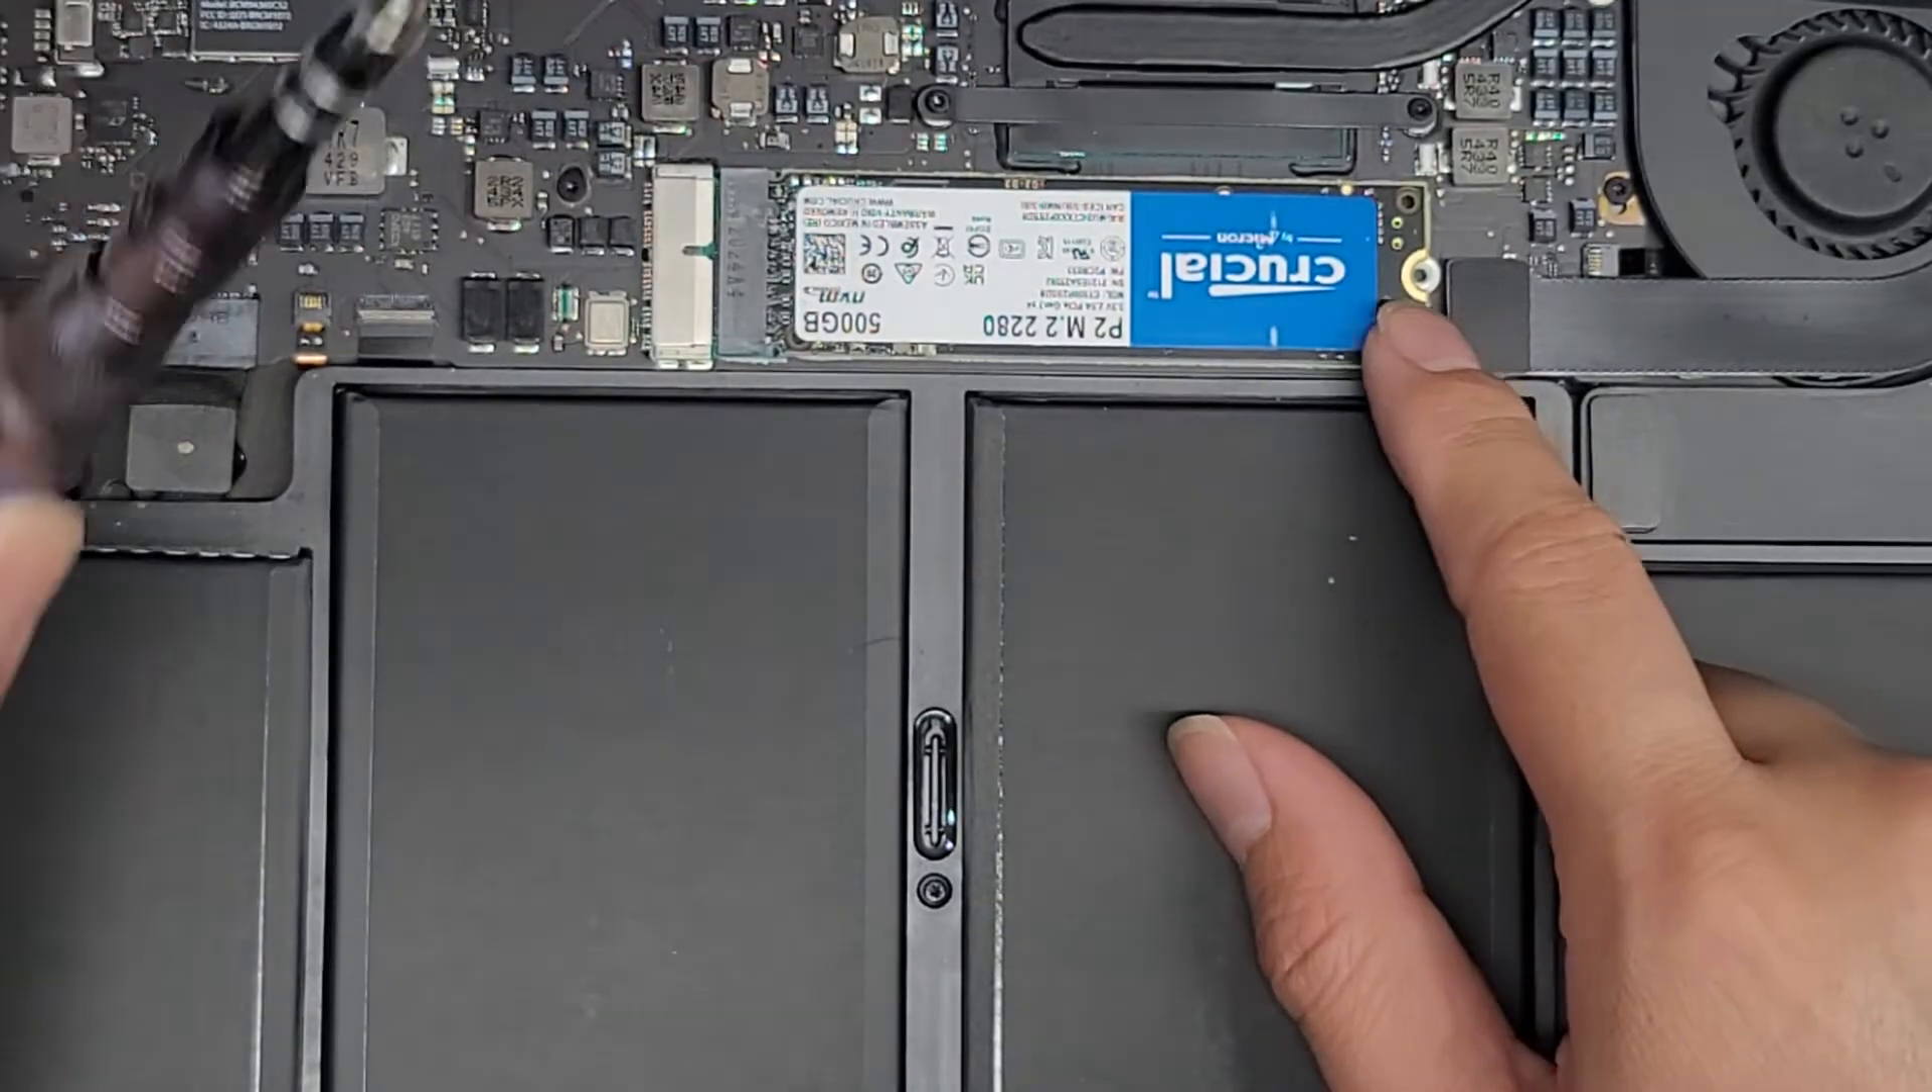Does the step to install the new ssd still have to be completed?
Yes.